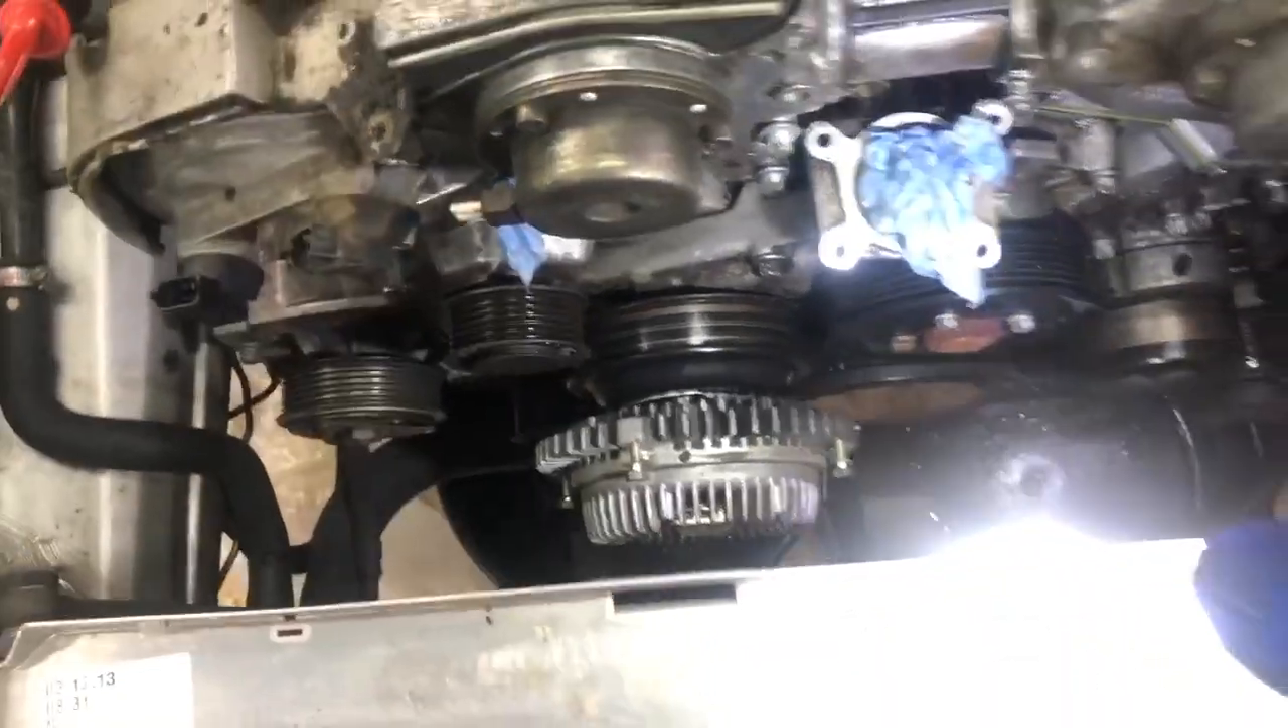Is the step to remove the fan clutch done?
No.